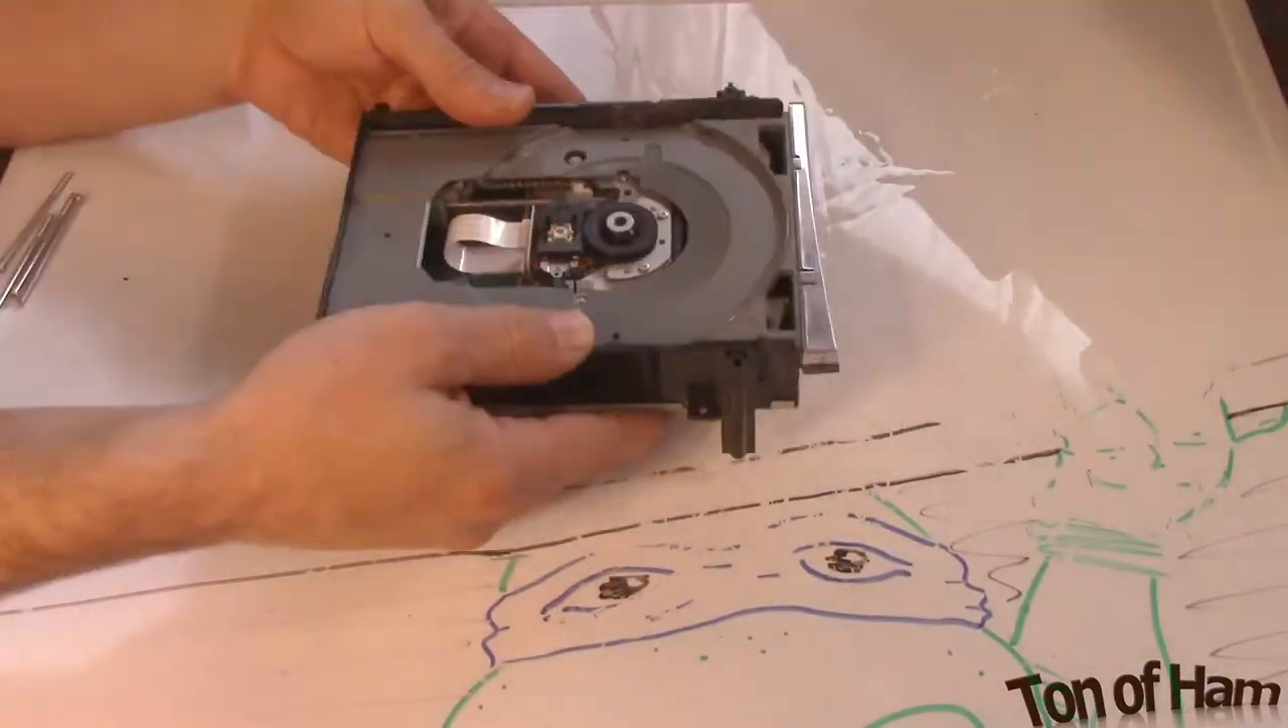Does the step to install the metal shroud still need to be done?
Yes.